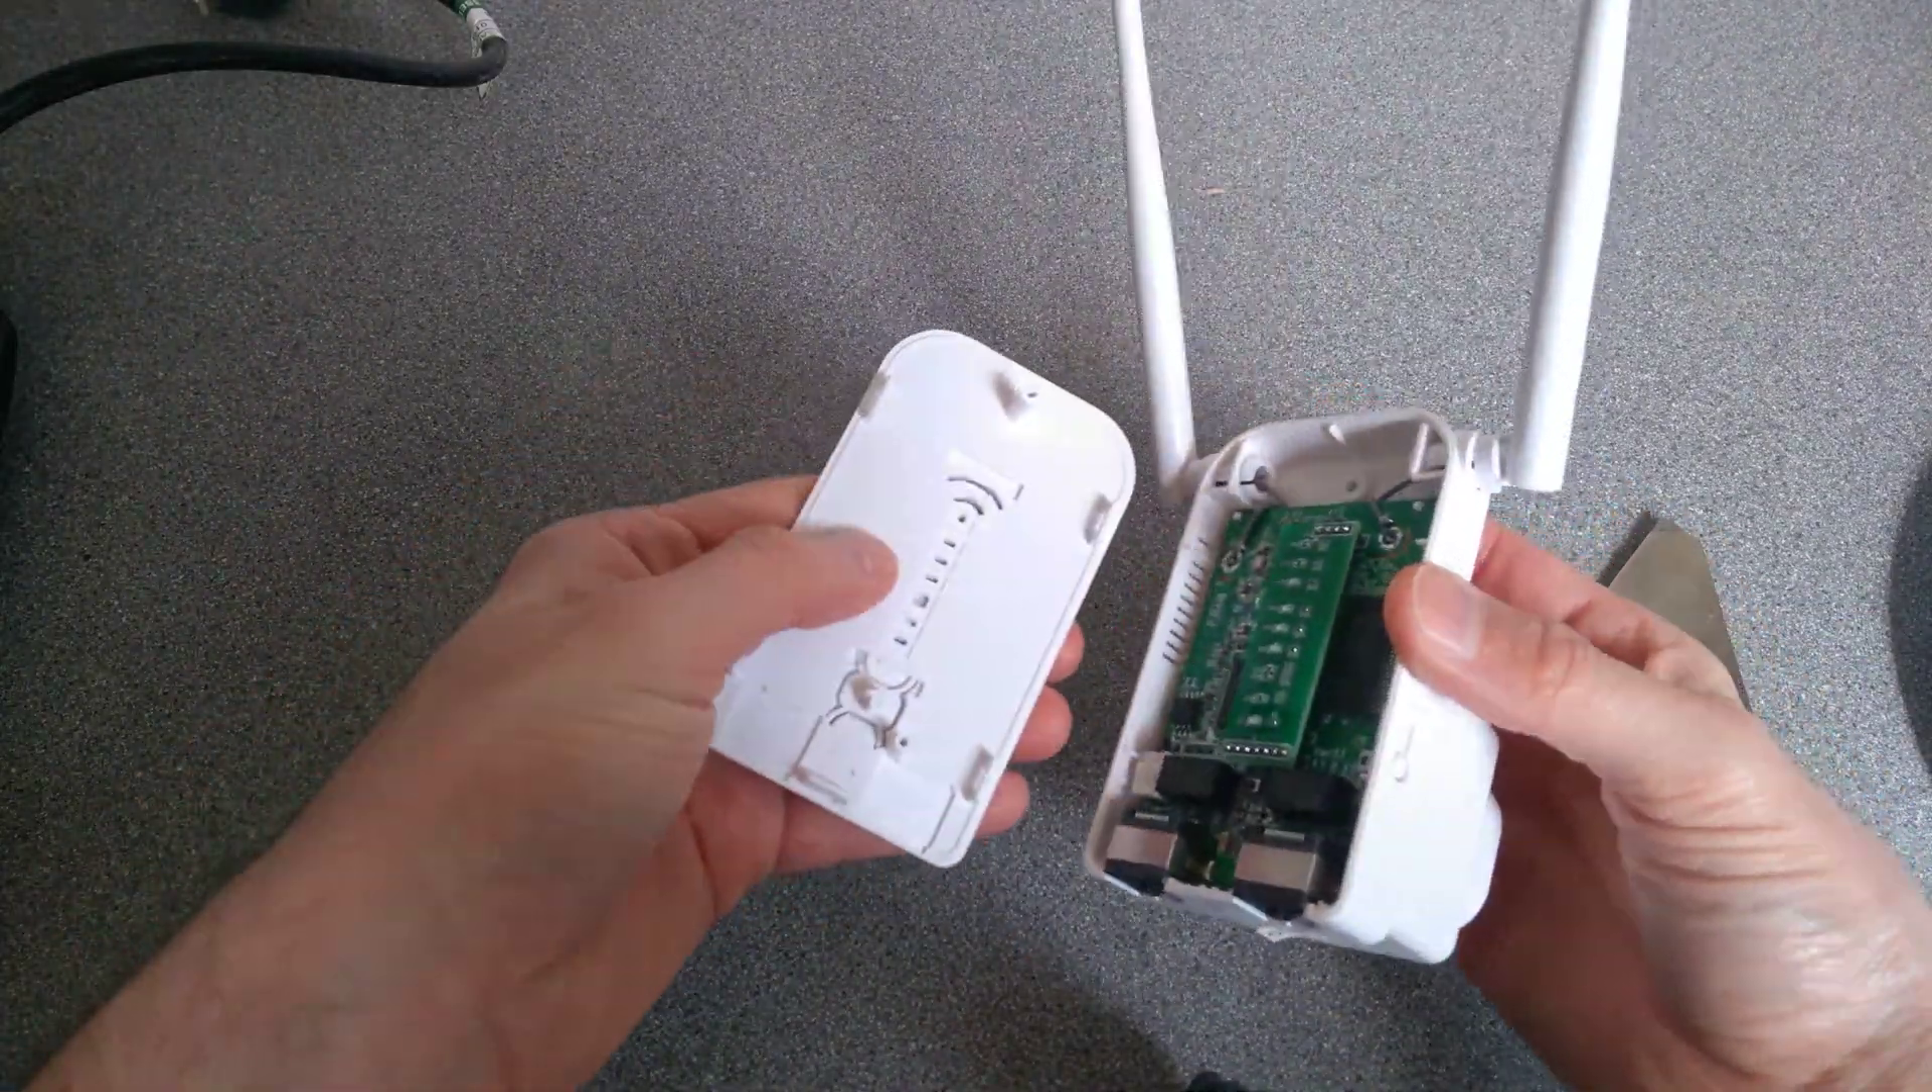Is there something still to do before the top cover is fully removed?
No.